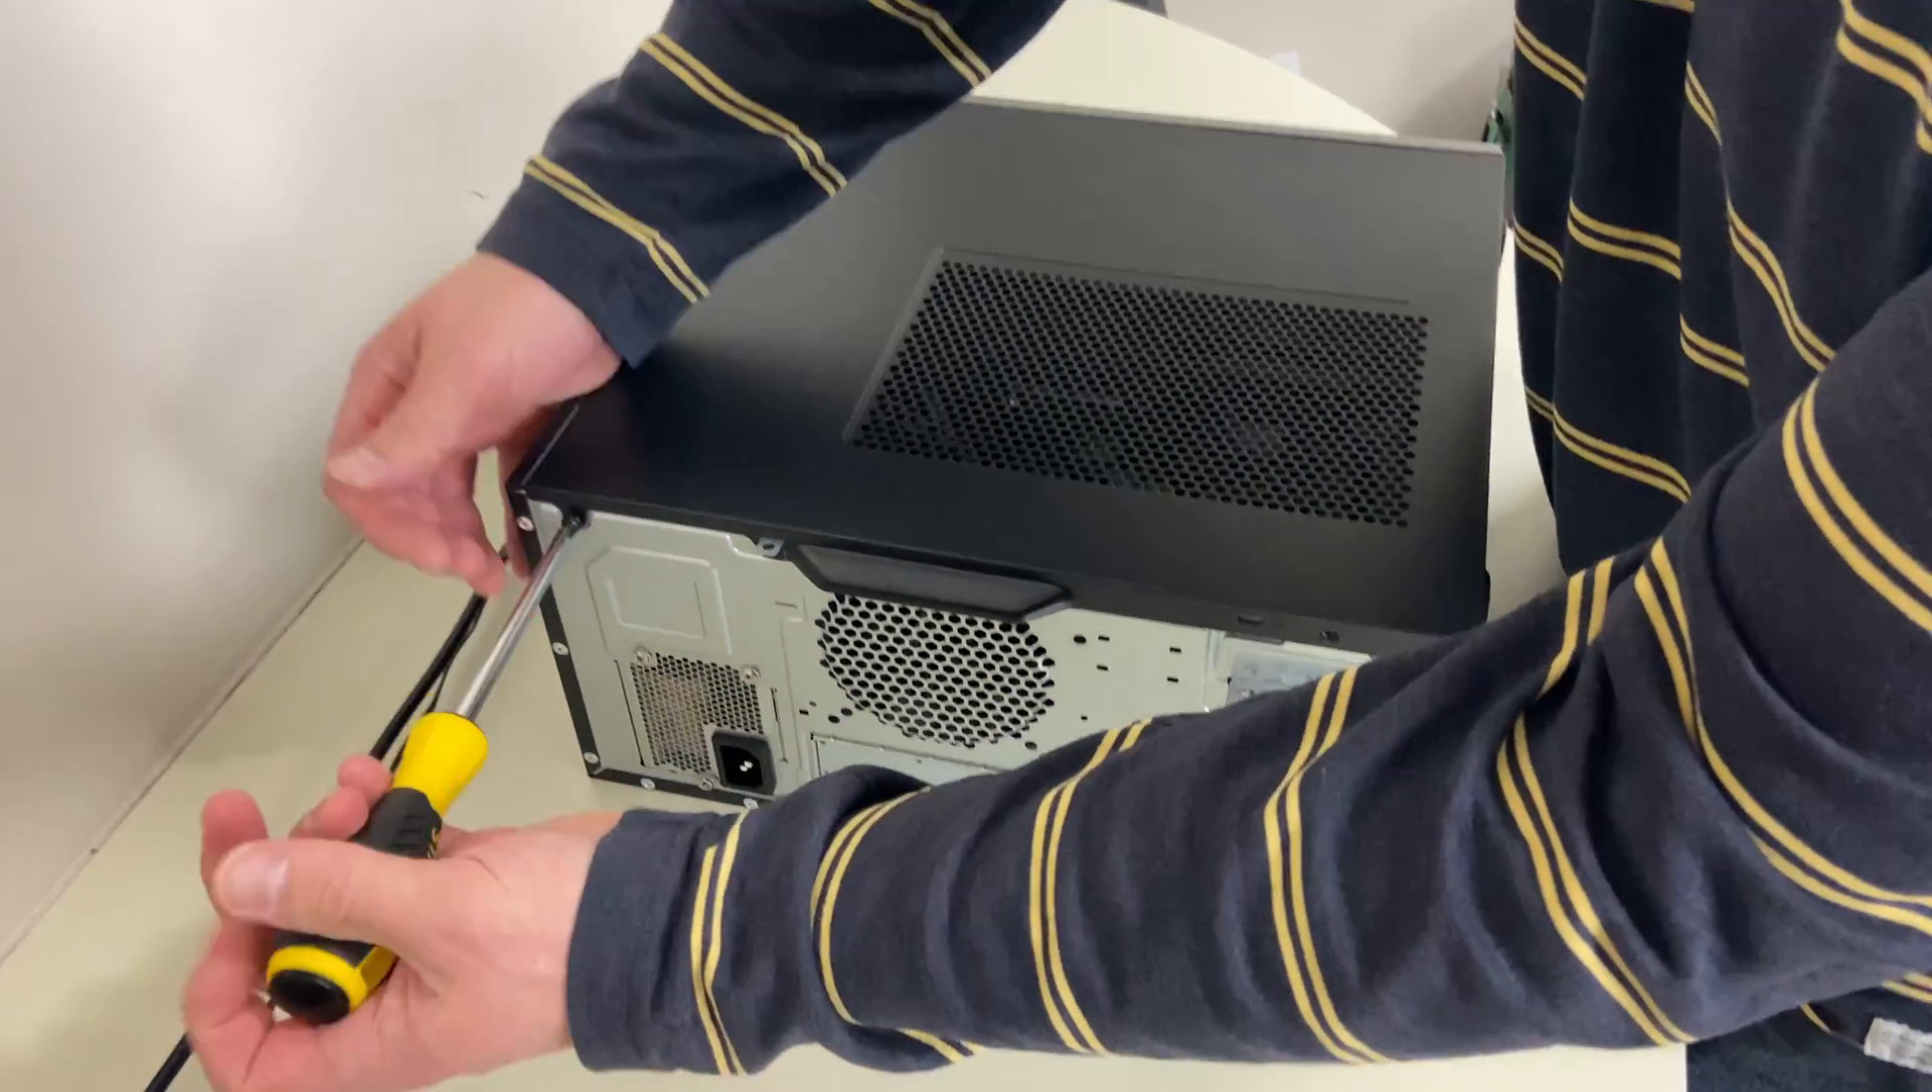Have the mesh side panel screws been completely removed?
No.